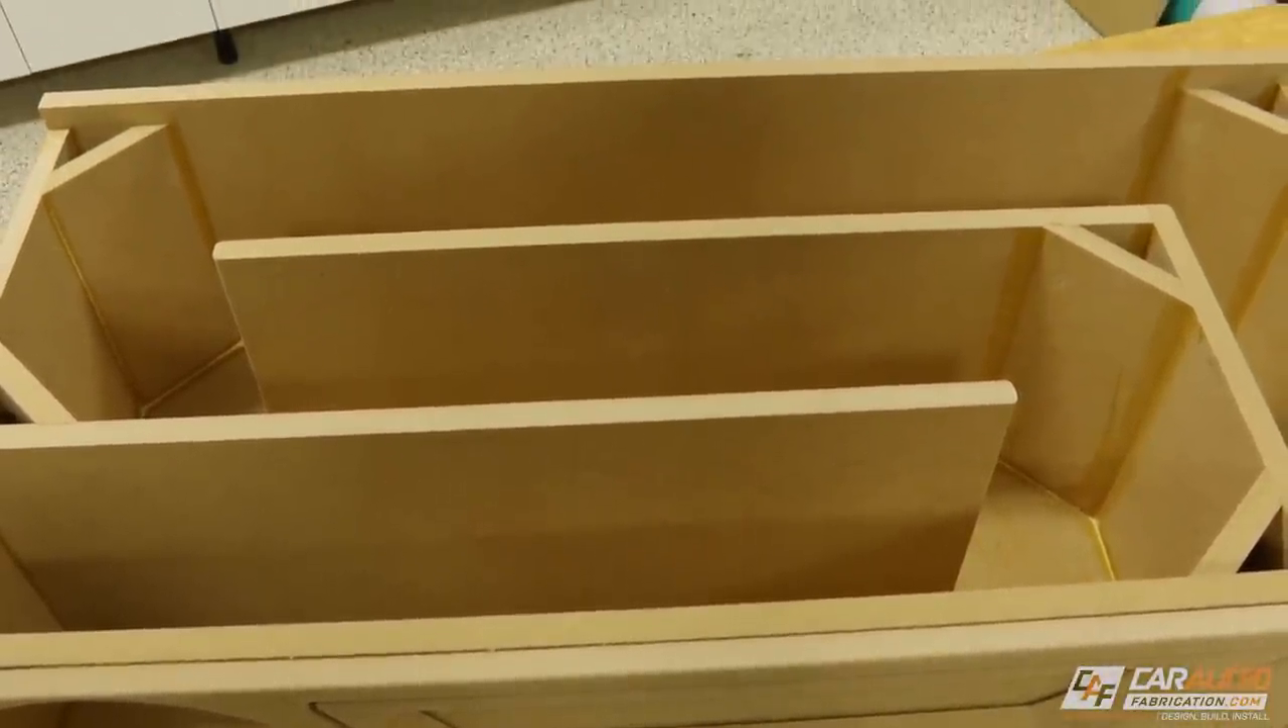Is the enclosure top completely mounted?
No.